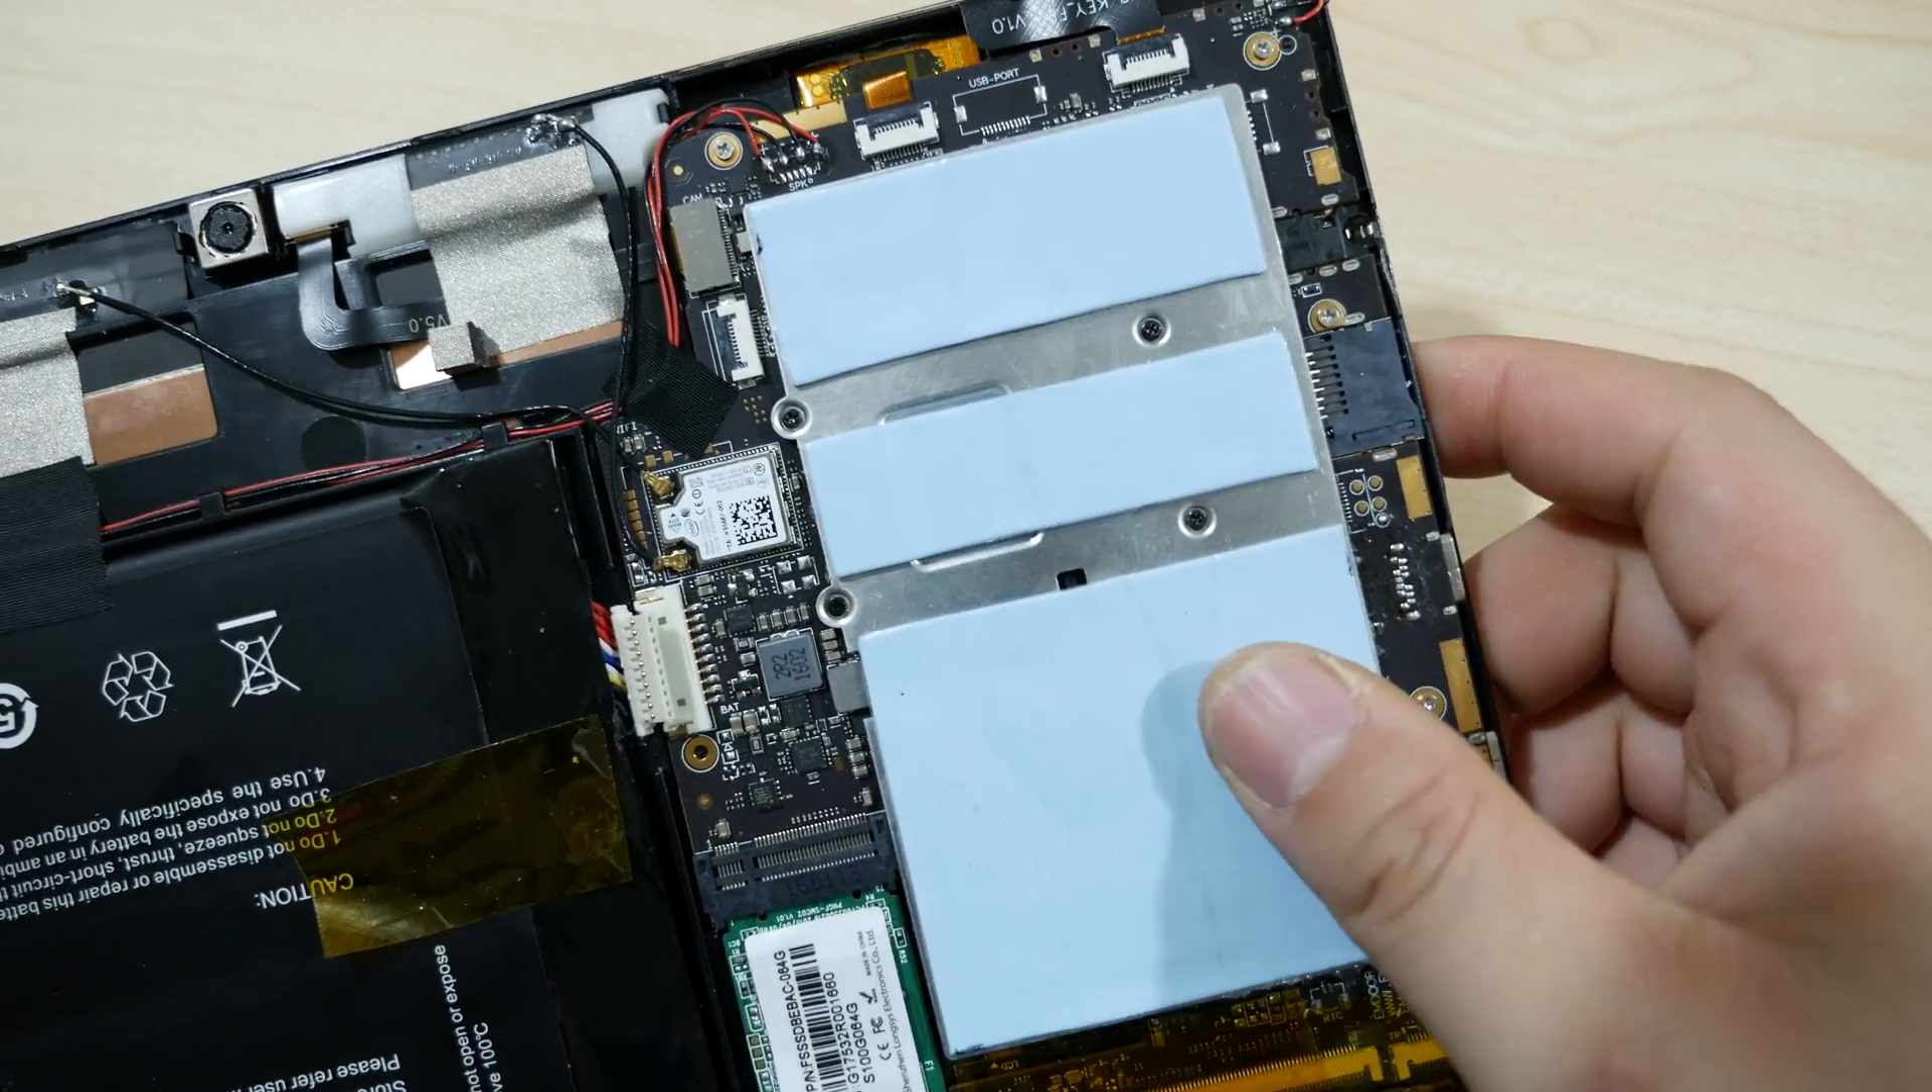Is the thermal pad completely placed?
Yes.